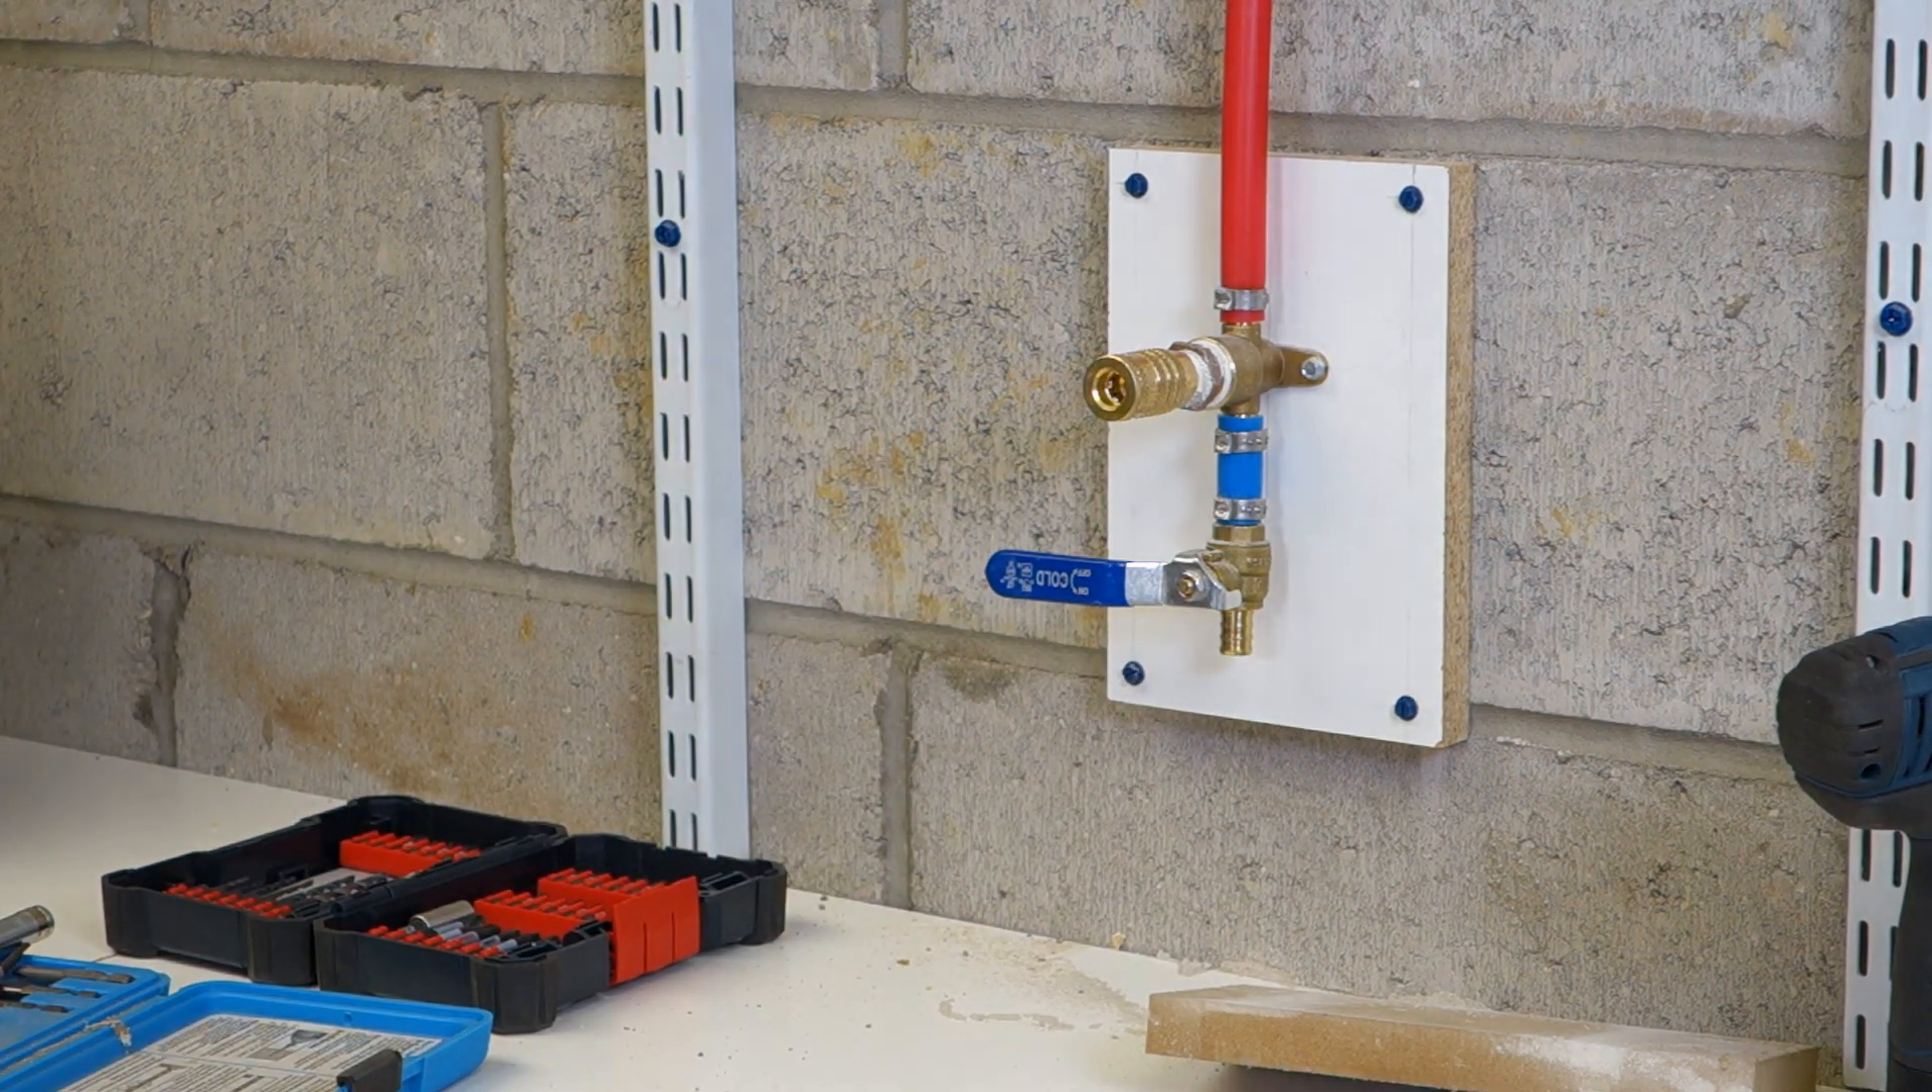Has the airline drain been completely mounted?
Yes.